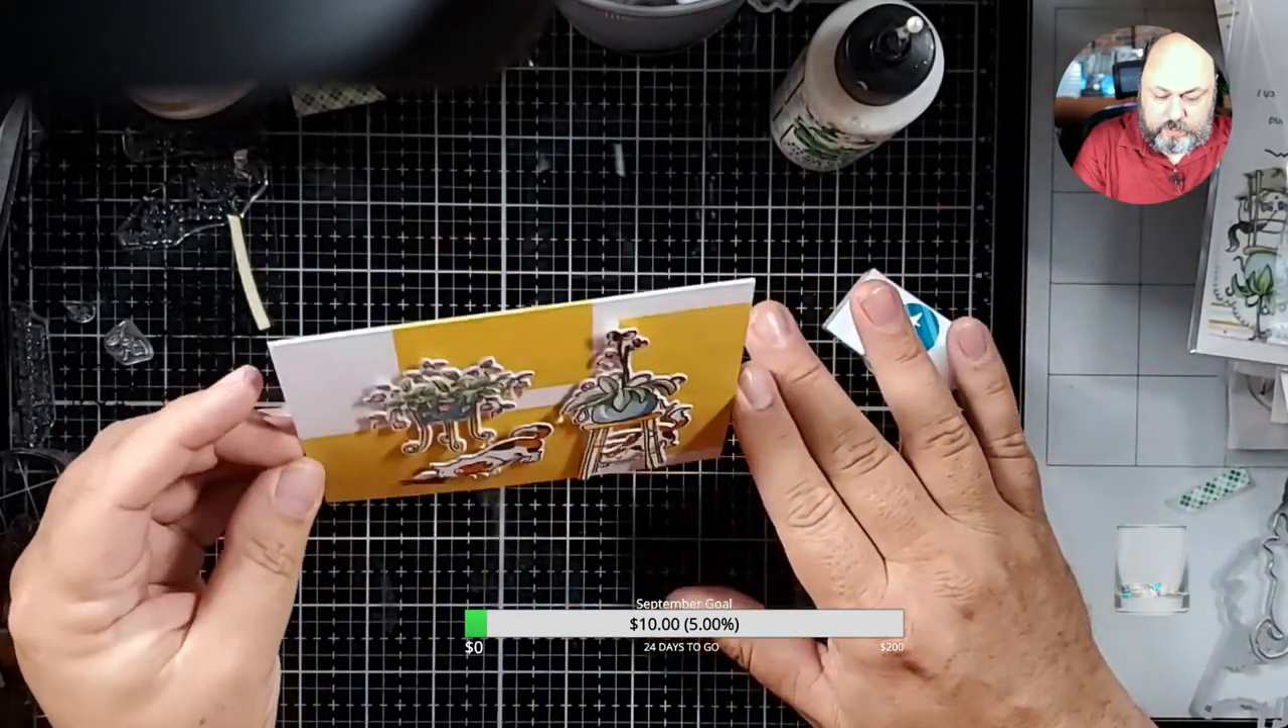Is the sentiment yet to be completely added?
Yes.